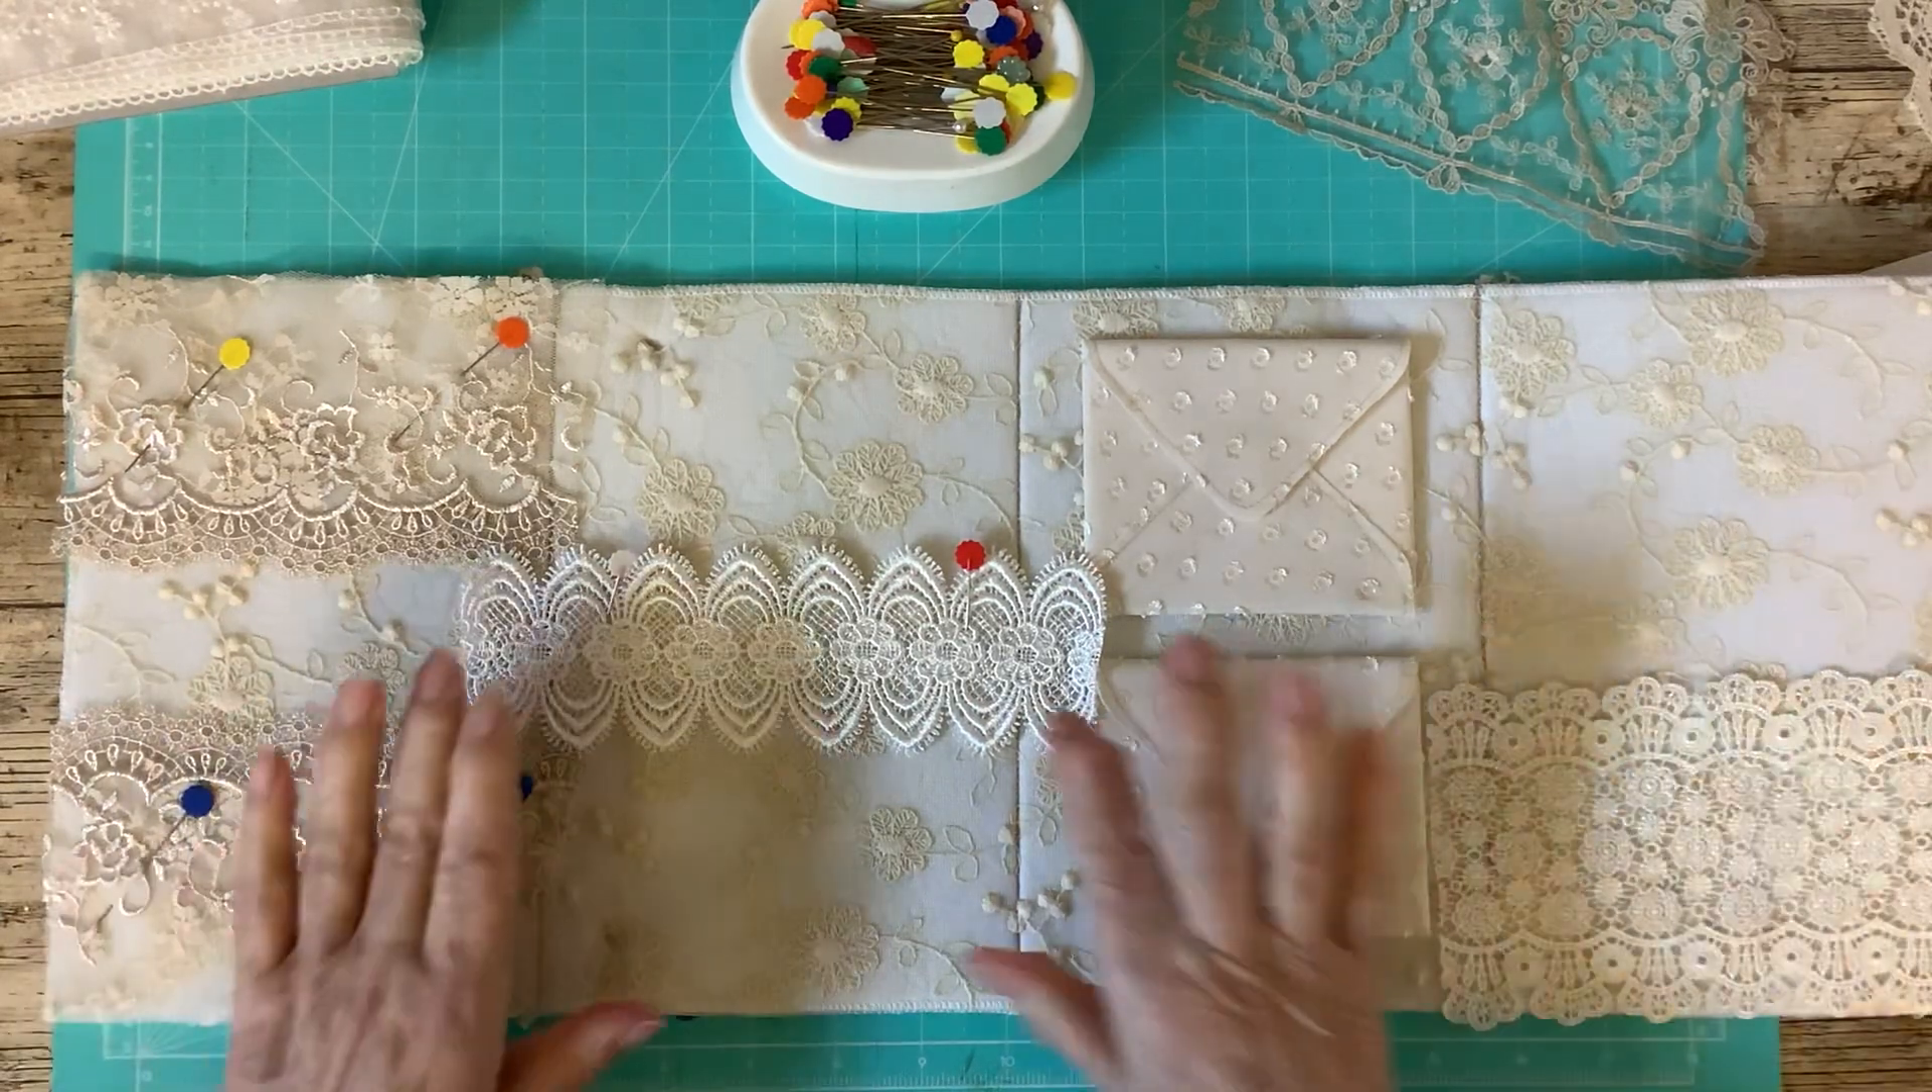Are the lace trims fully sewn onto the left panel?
No.